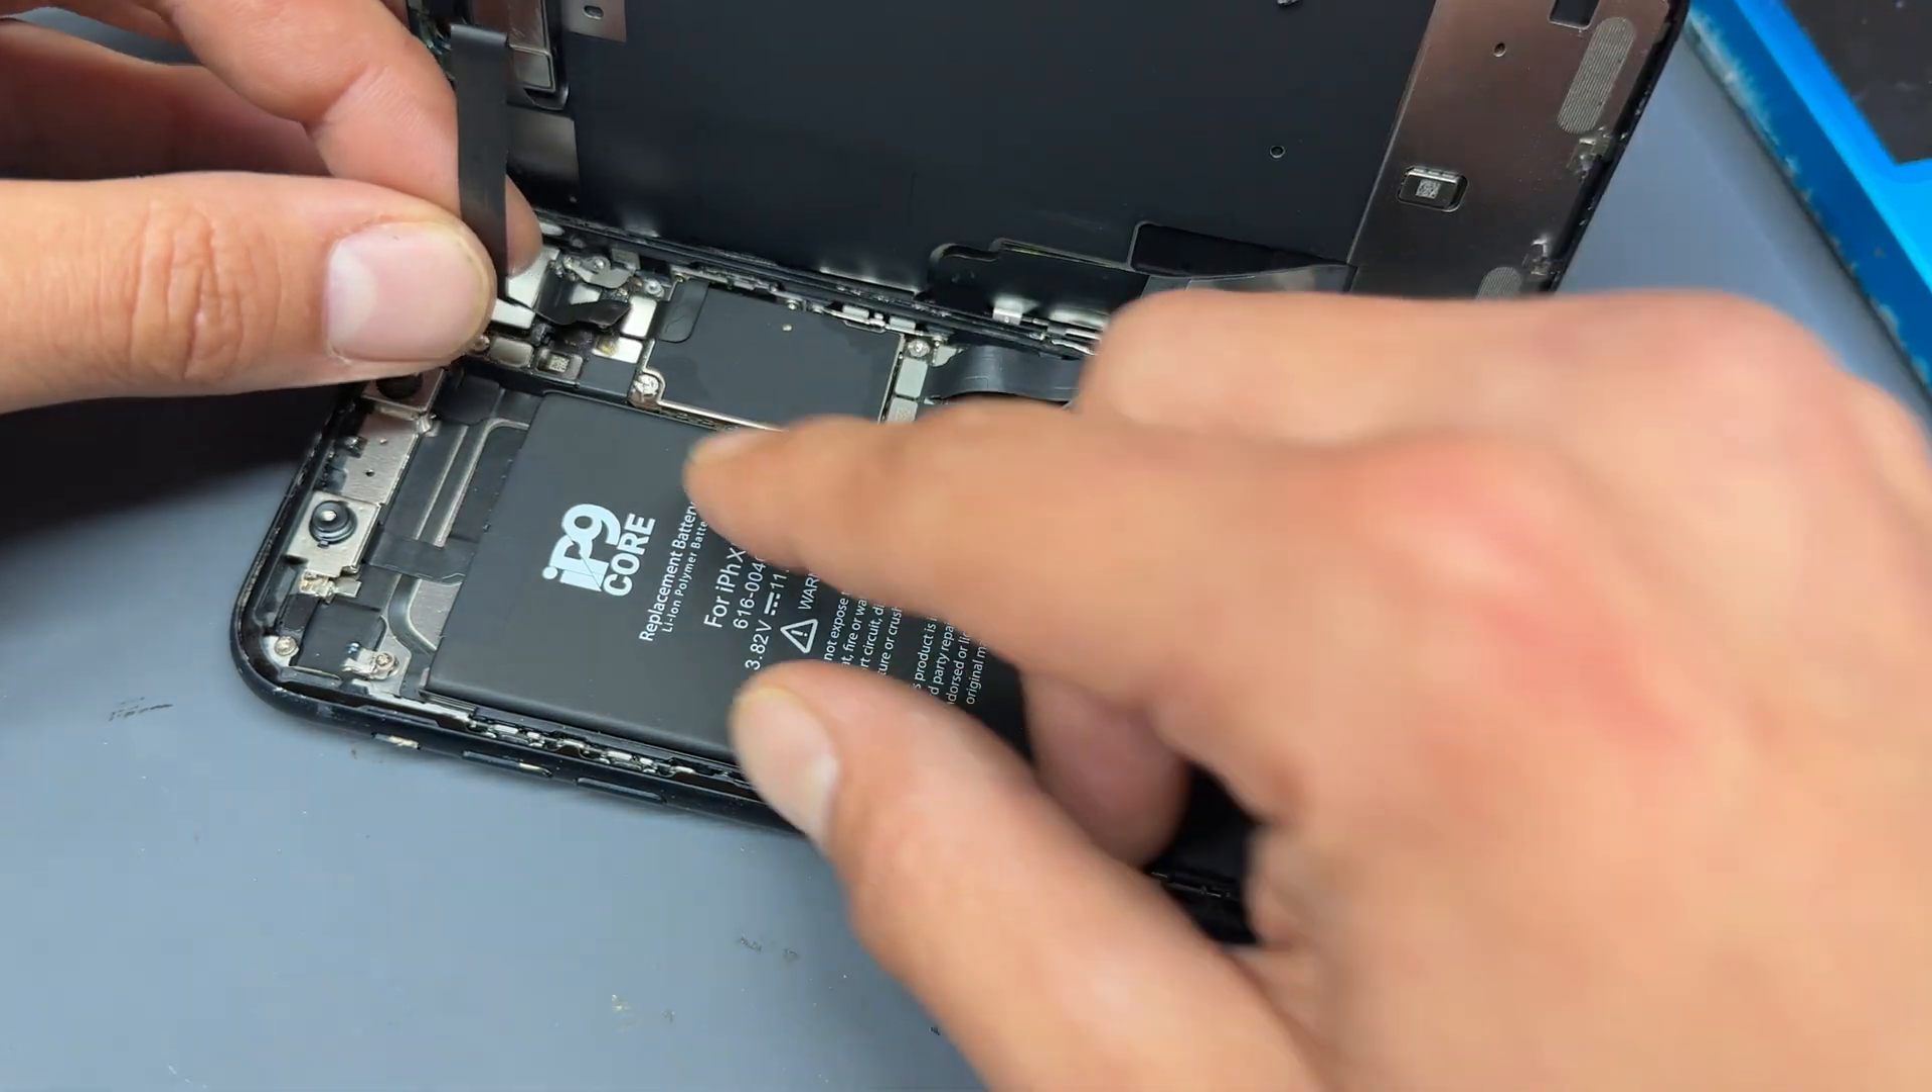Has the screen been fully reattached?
No.